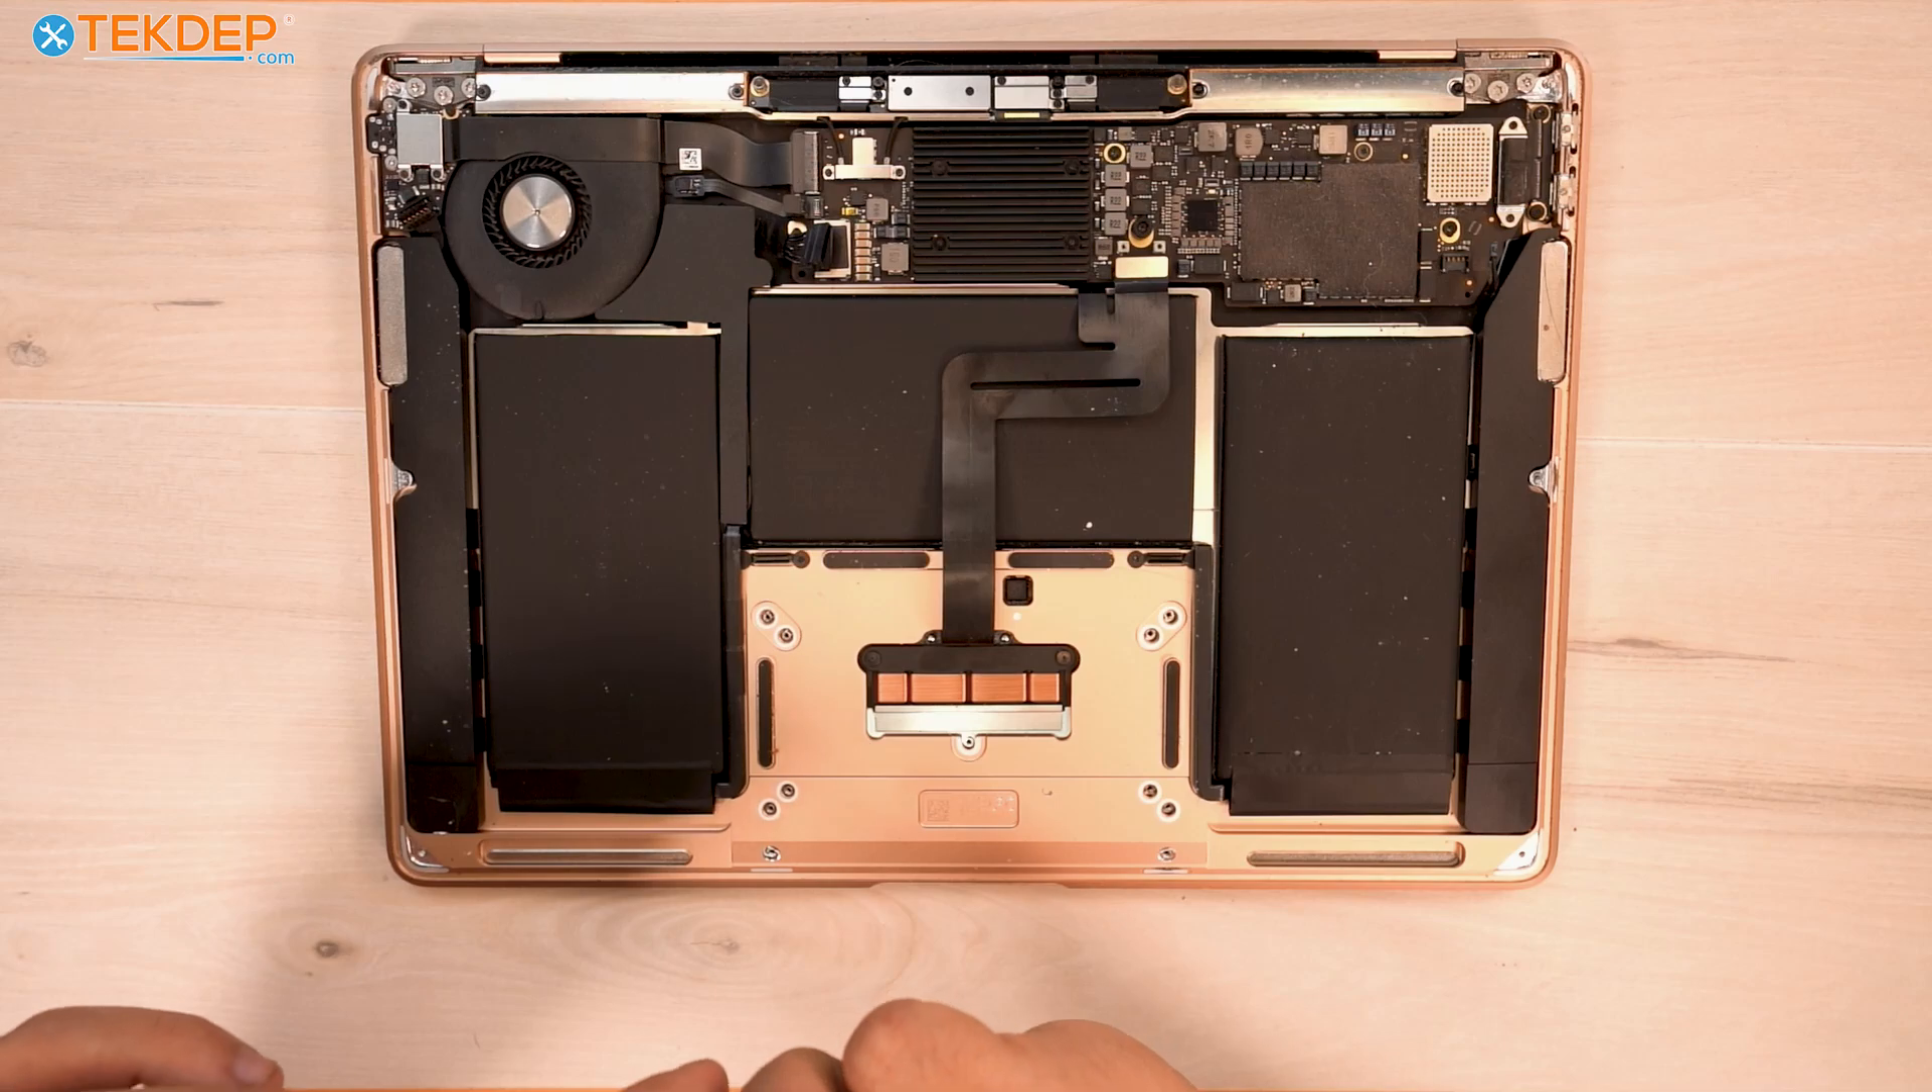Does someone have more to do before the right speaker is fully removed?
Yes.